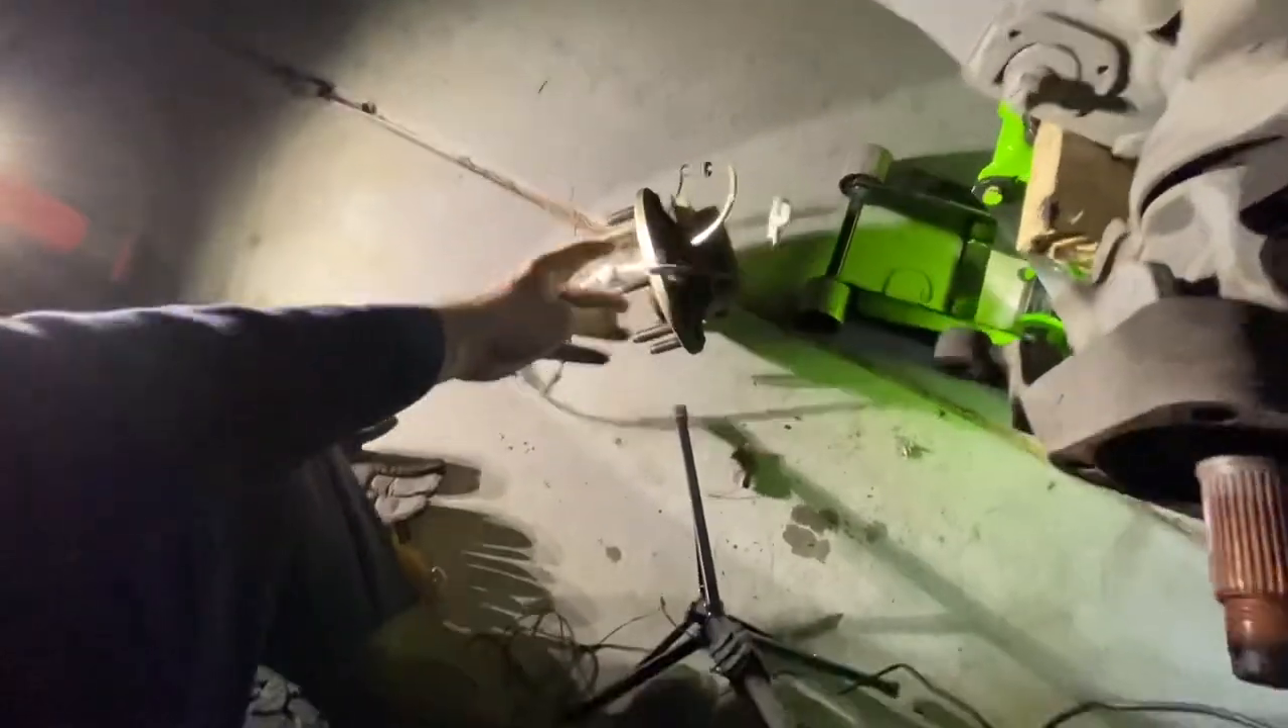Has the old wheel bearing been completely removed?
Yes.